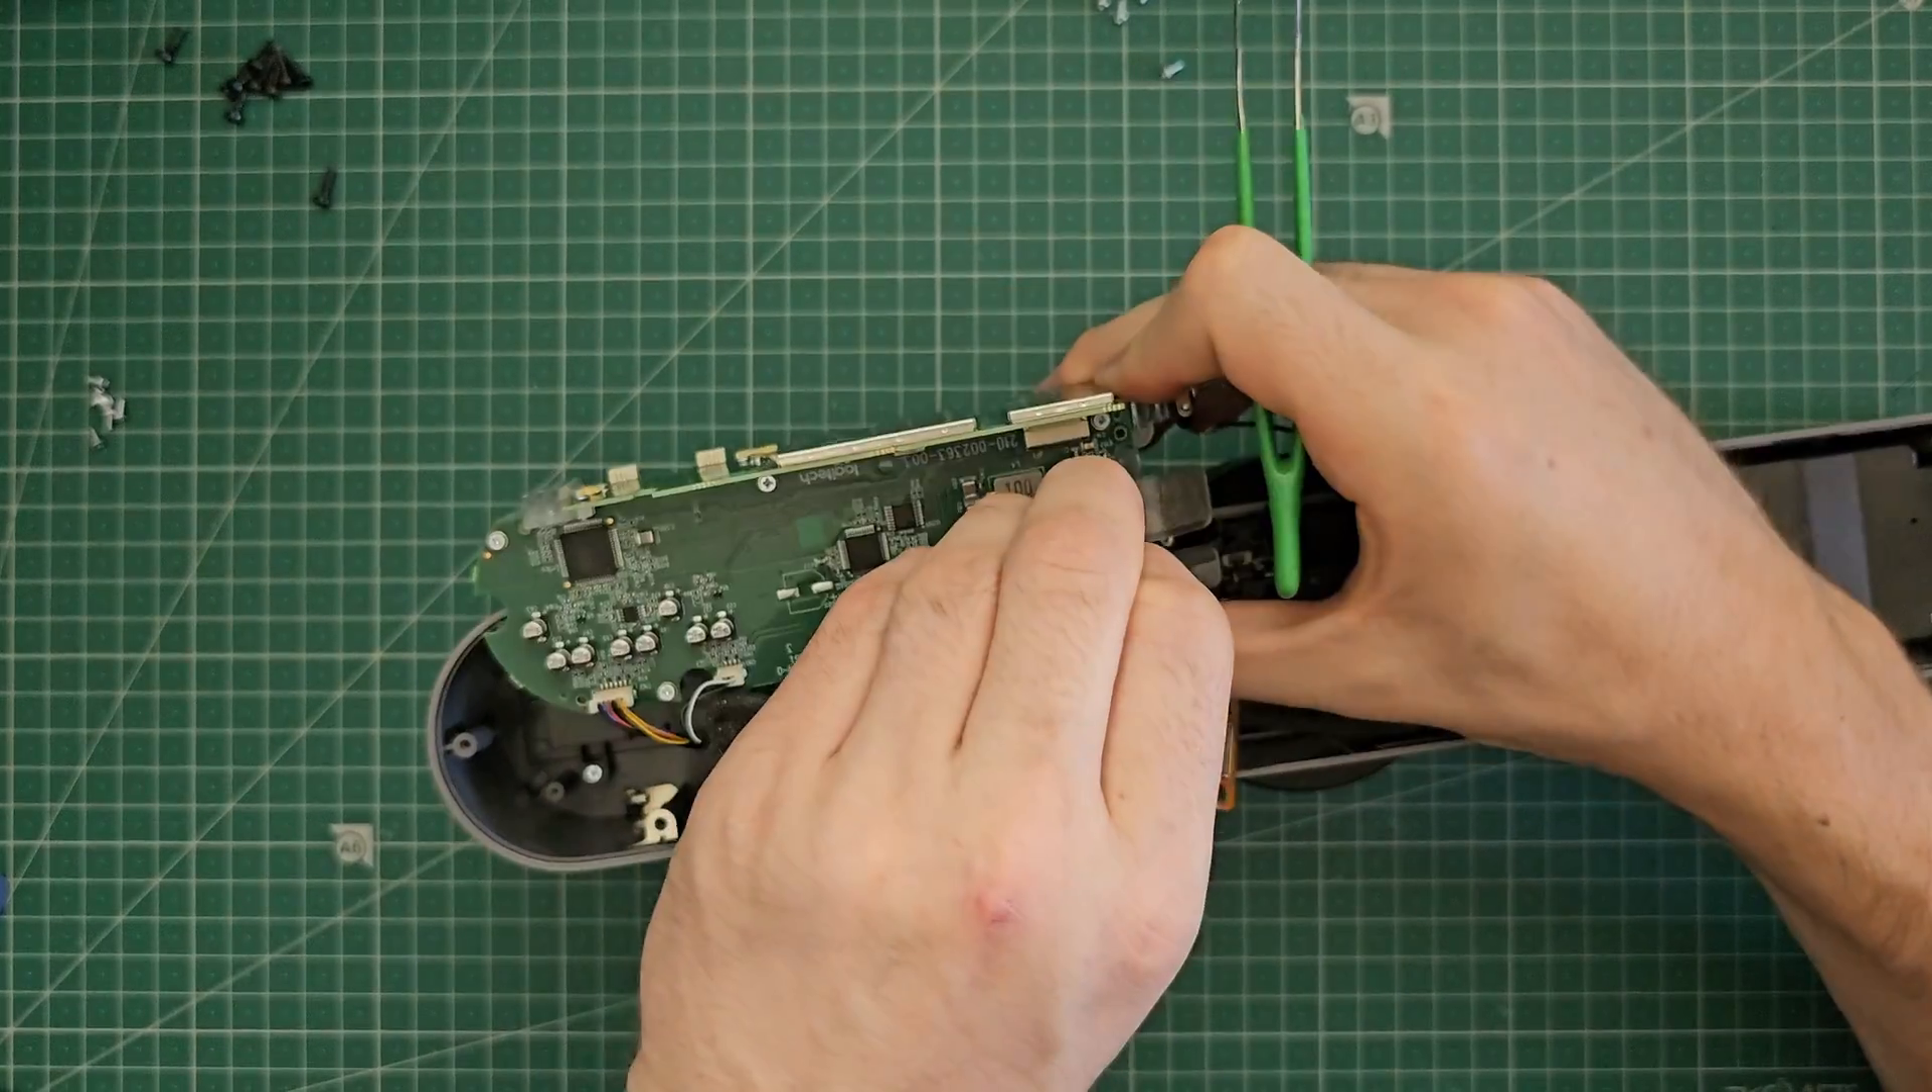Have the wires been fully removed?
No.